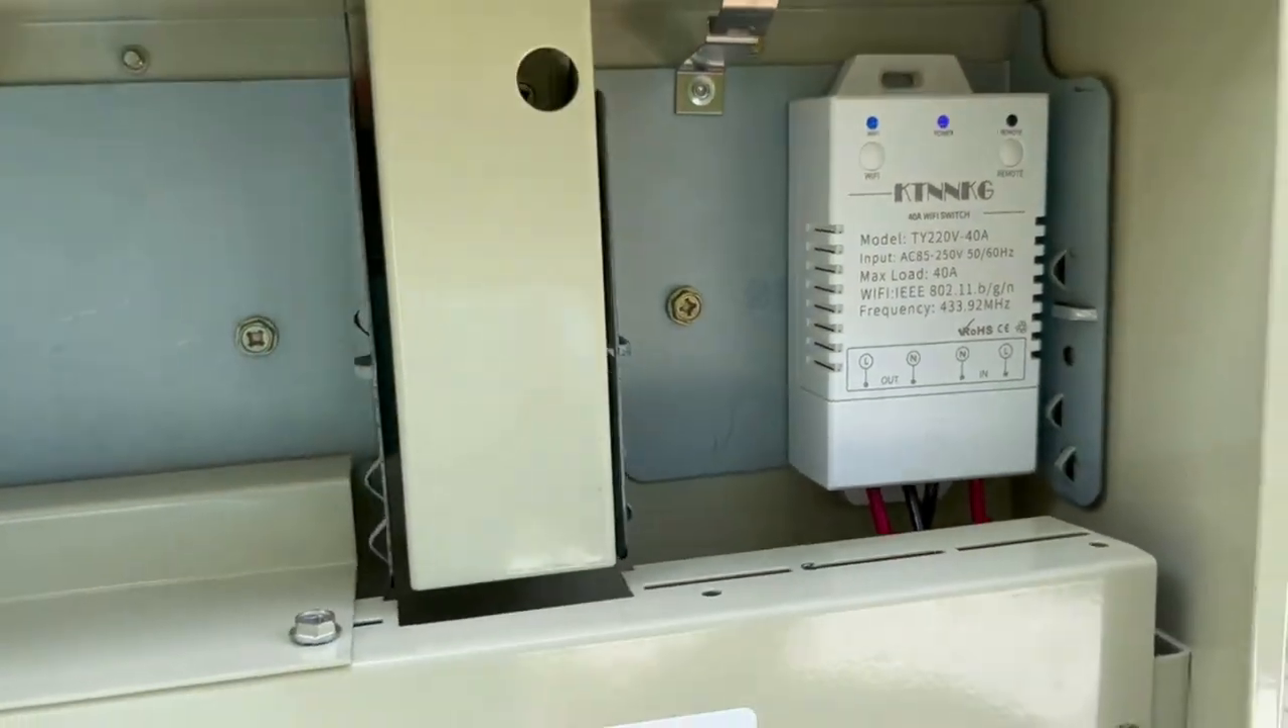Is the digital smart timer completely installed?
Yes.